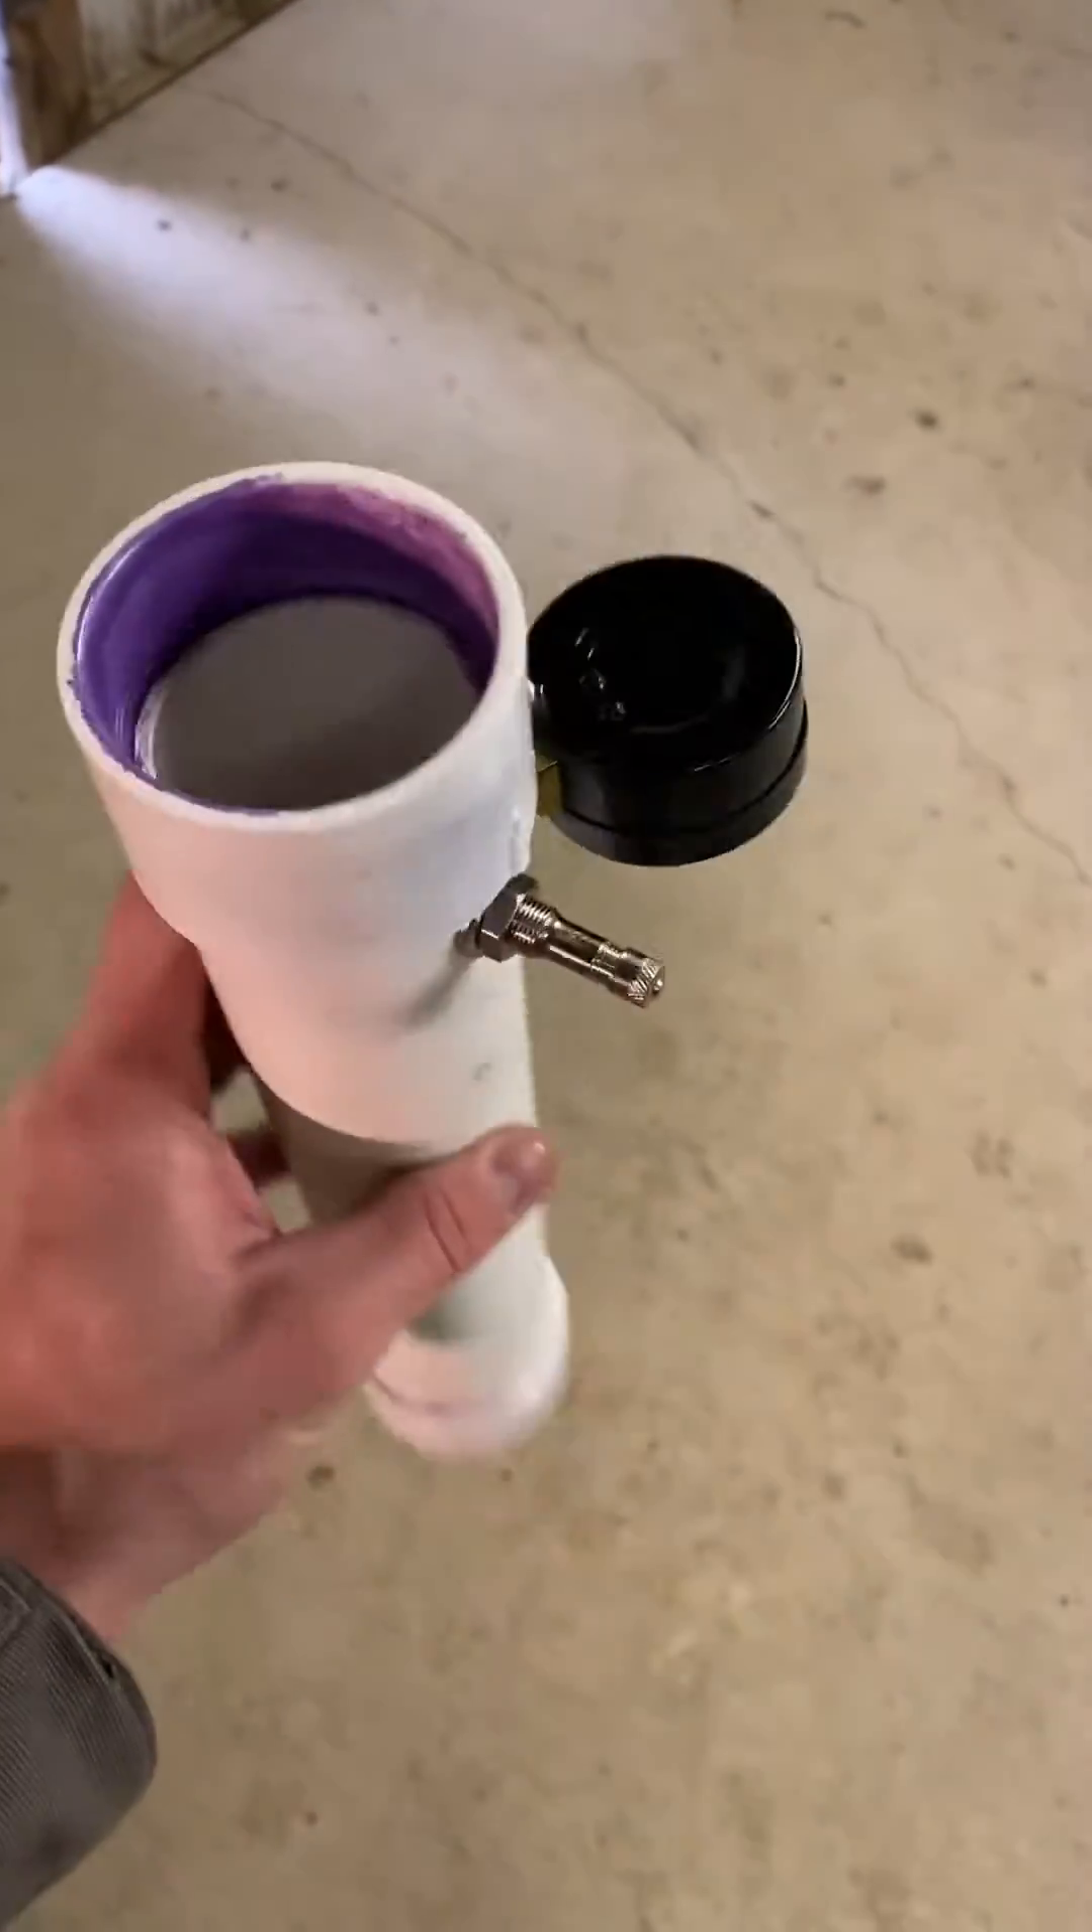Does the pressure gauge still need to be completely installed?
No.